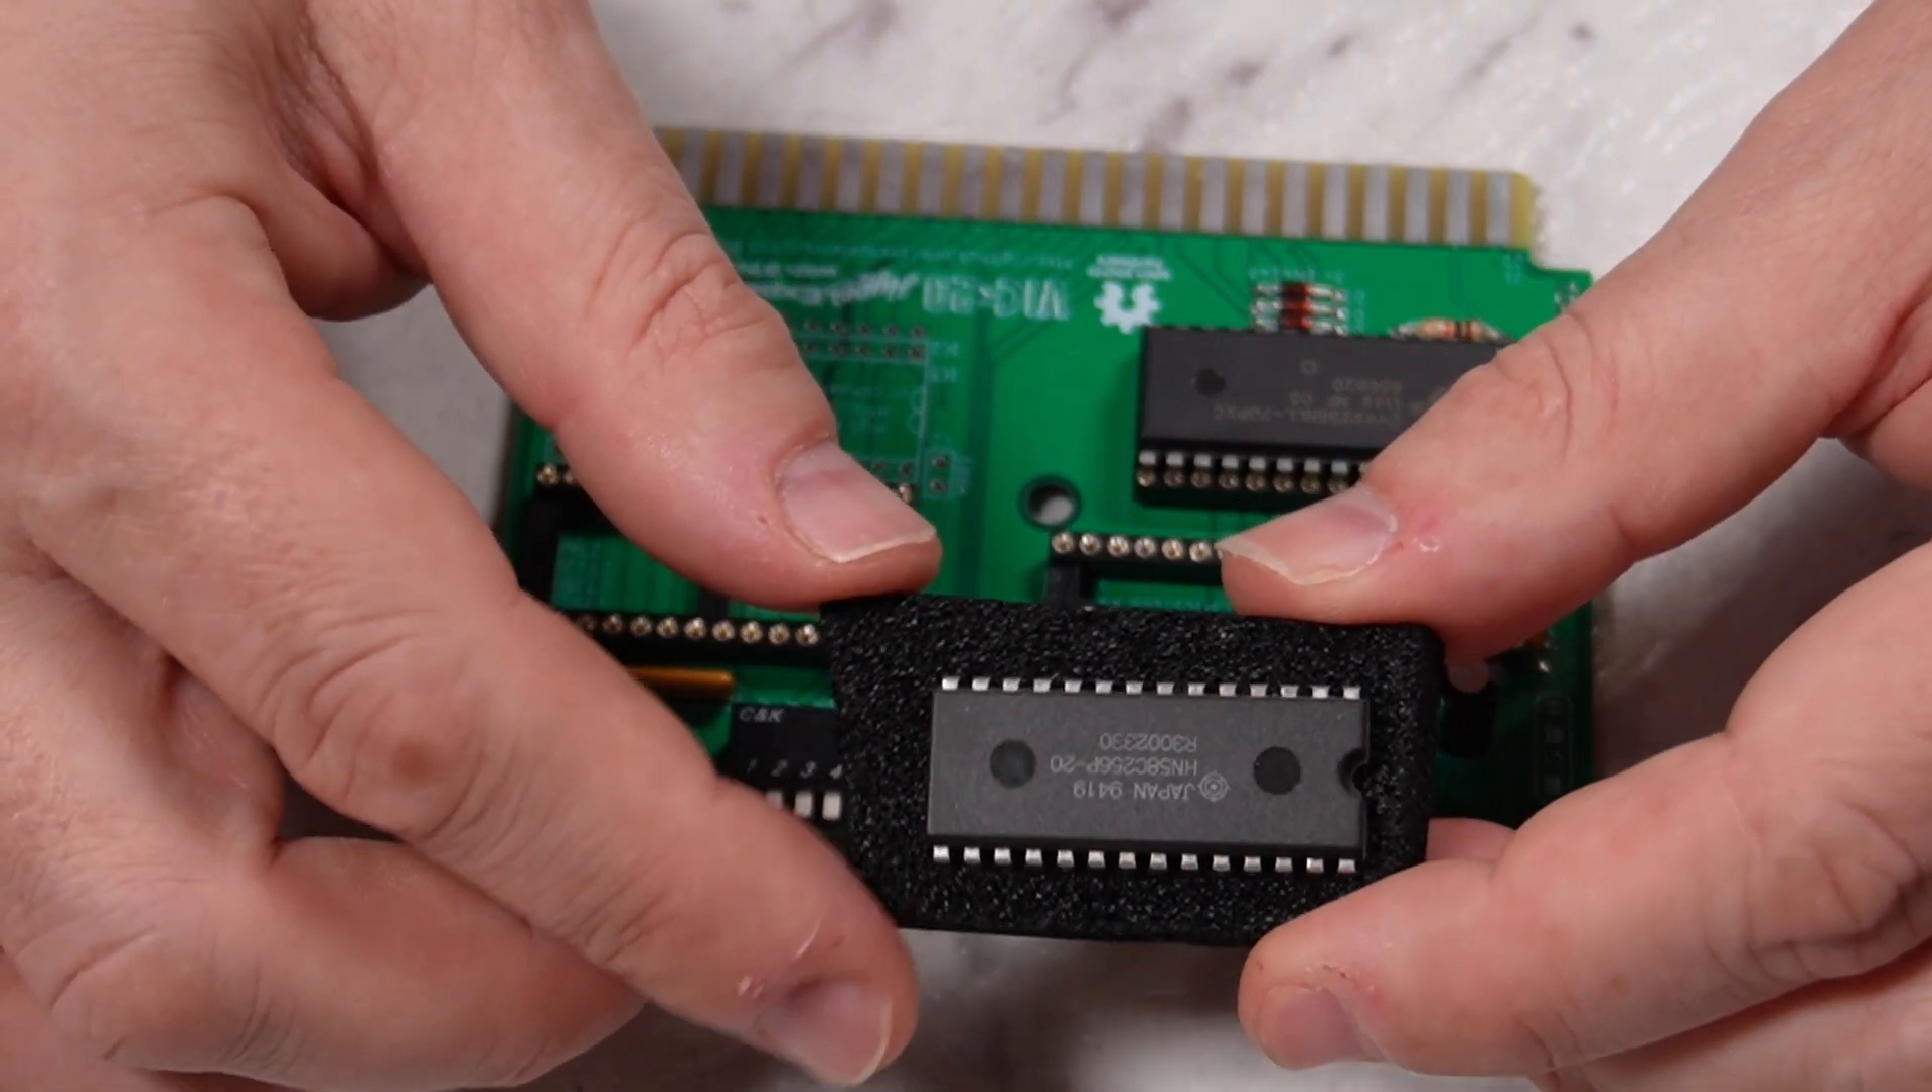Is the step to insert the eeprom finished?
No.